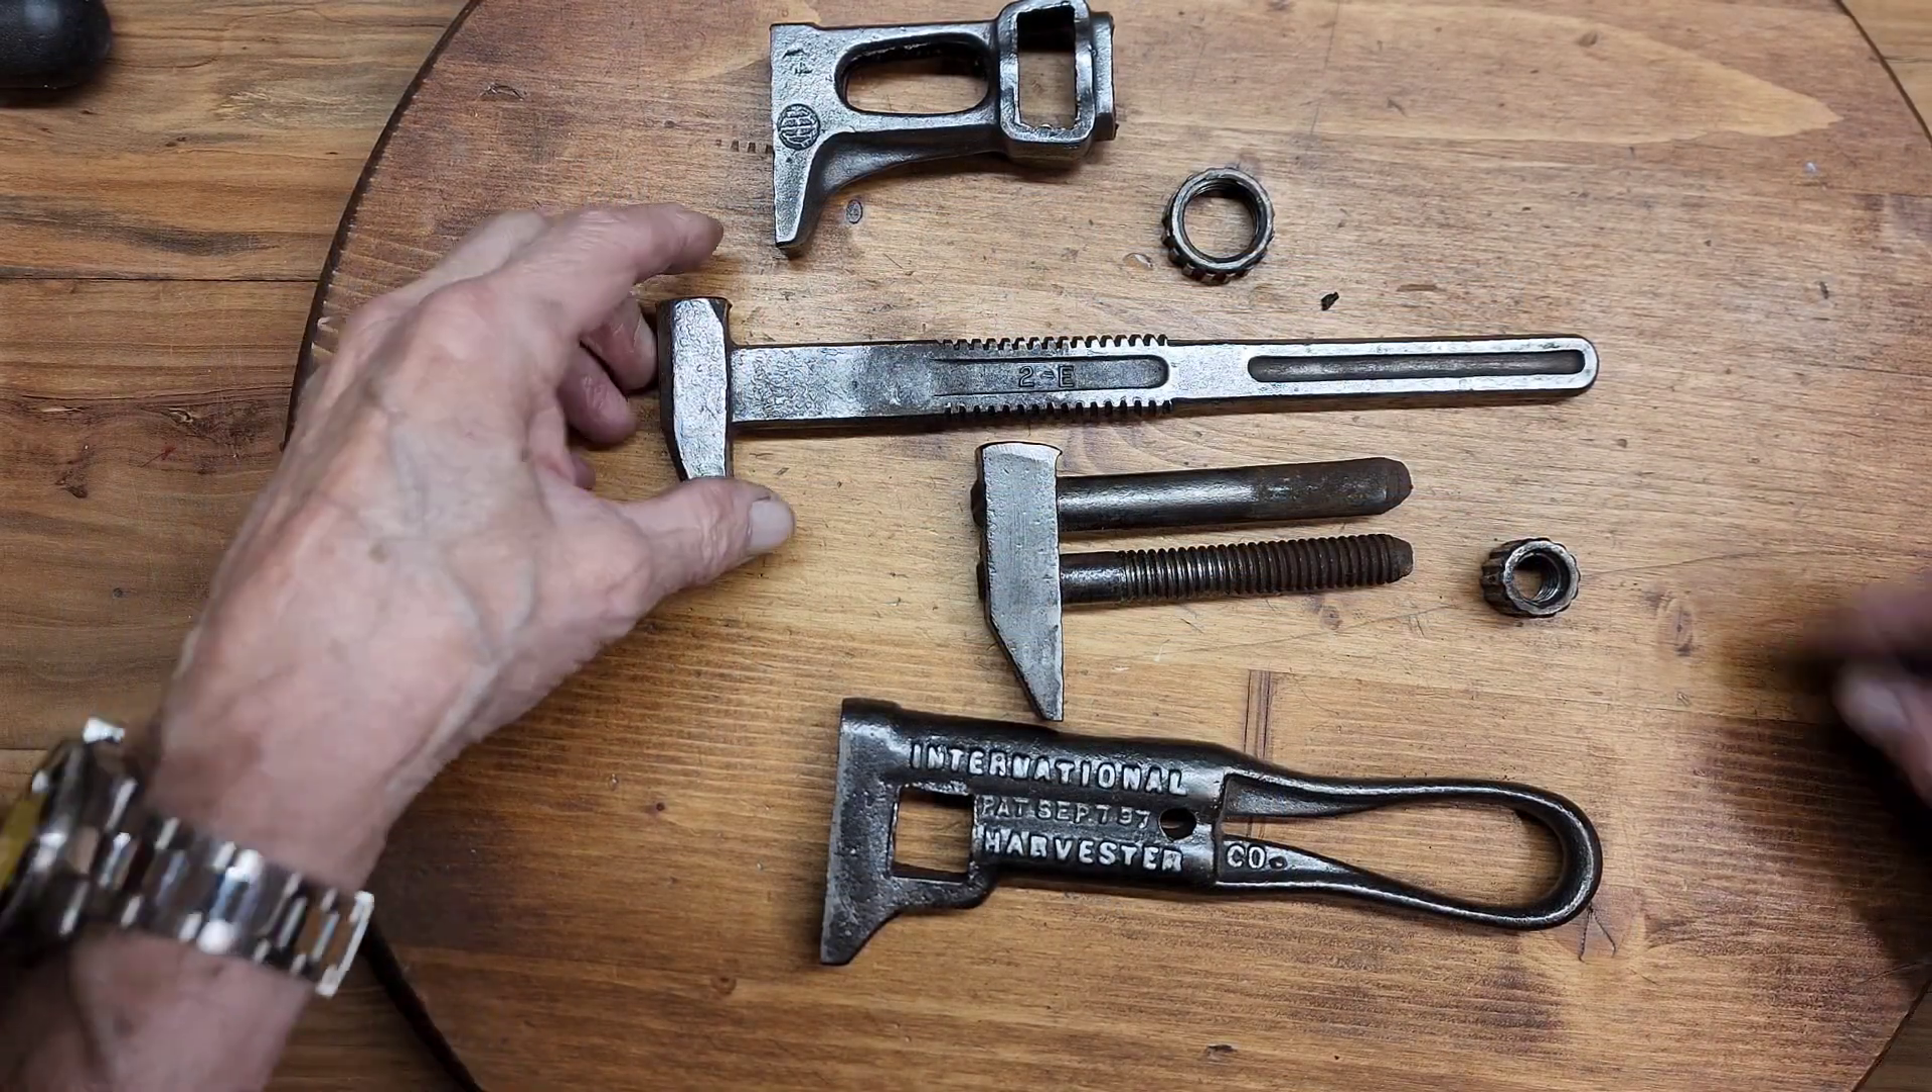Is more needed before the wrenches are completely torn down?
No.